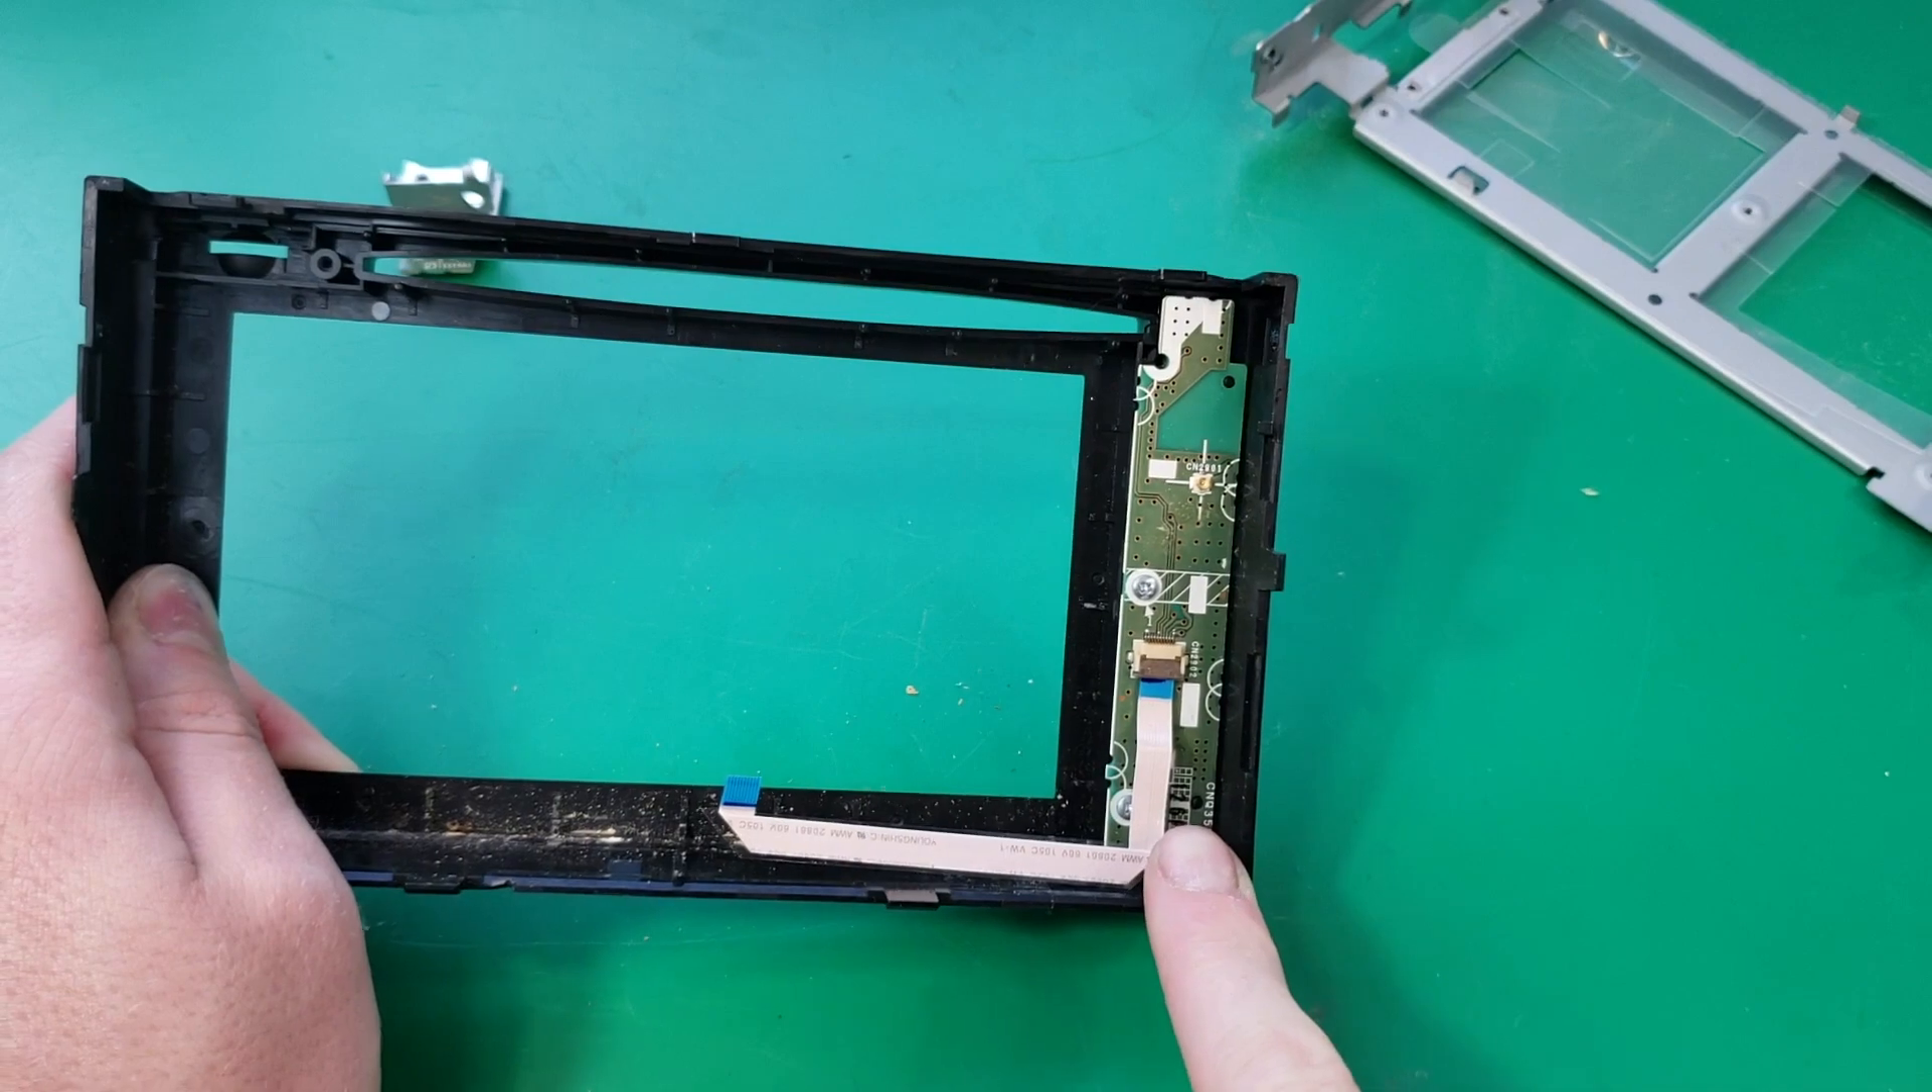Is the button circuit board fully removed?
No.